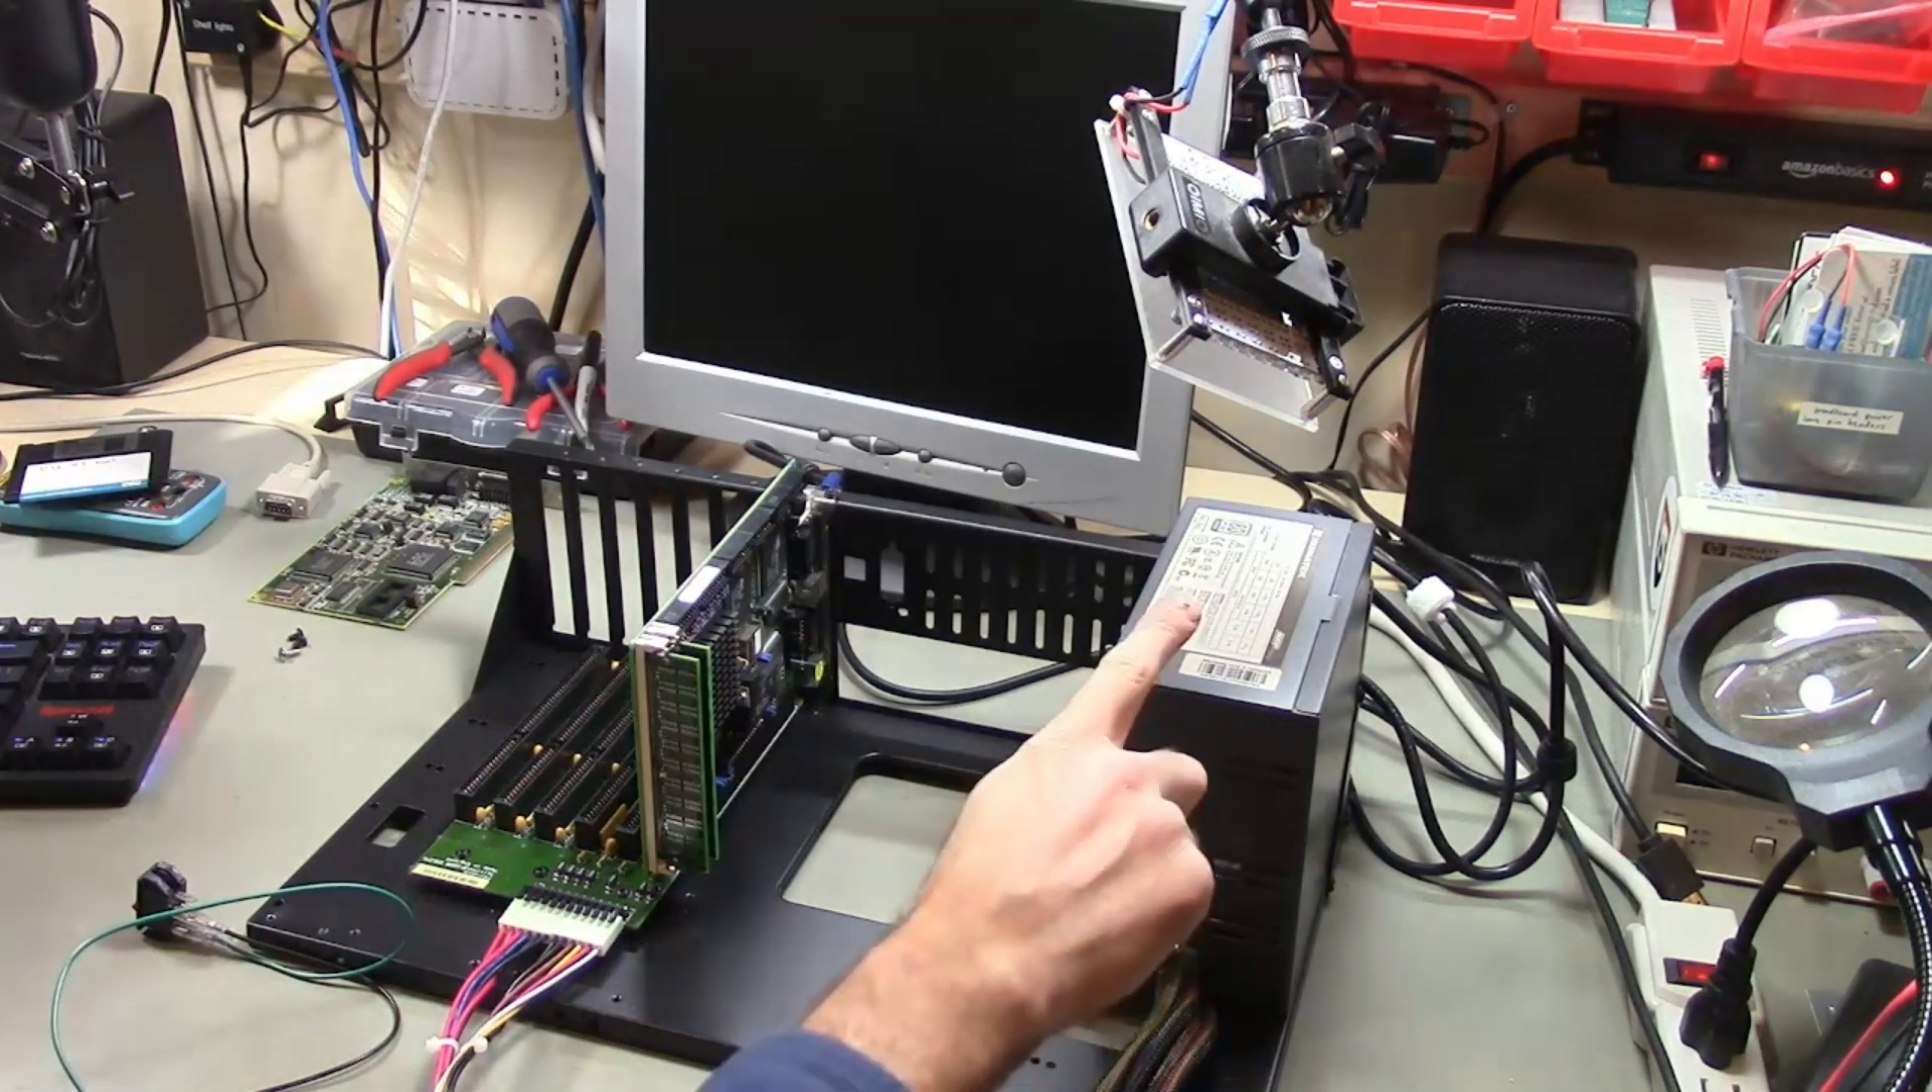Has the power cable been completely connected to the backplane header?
Yes.